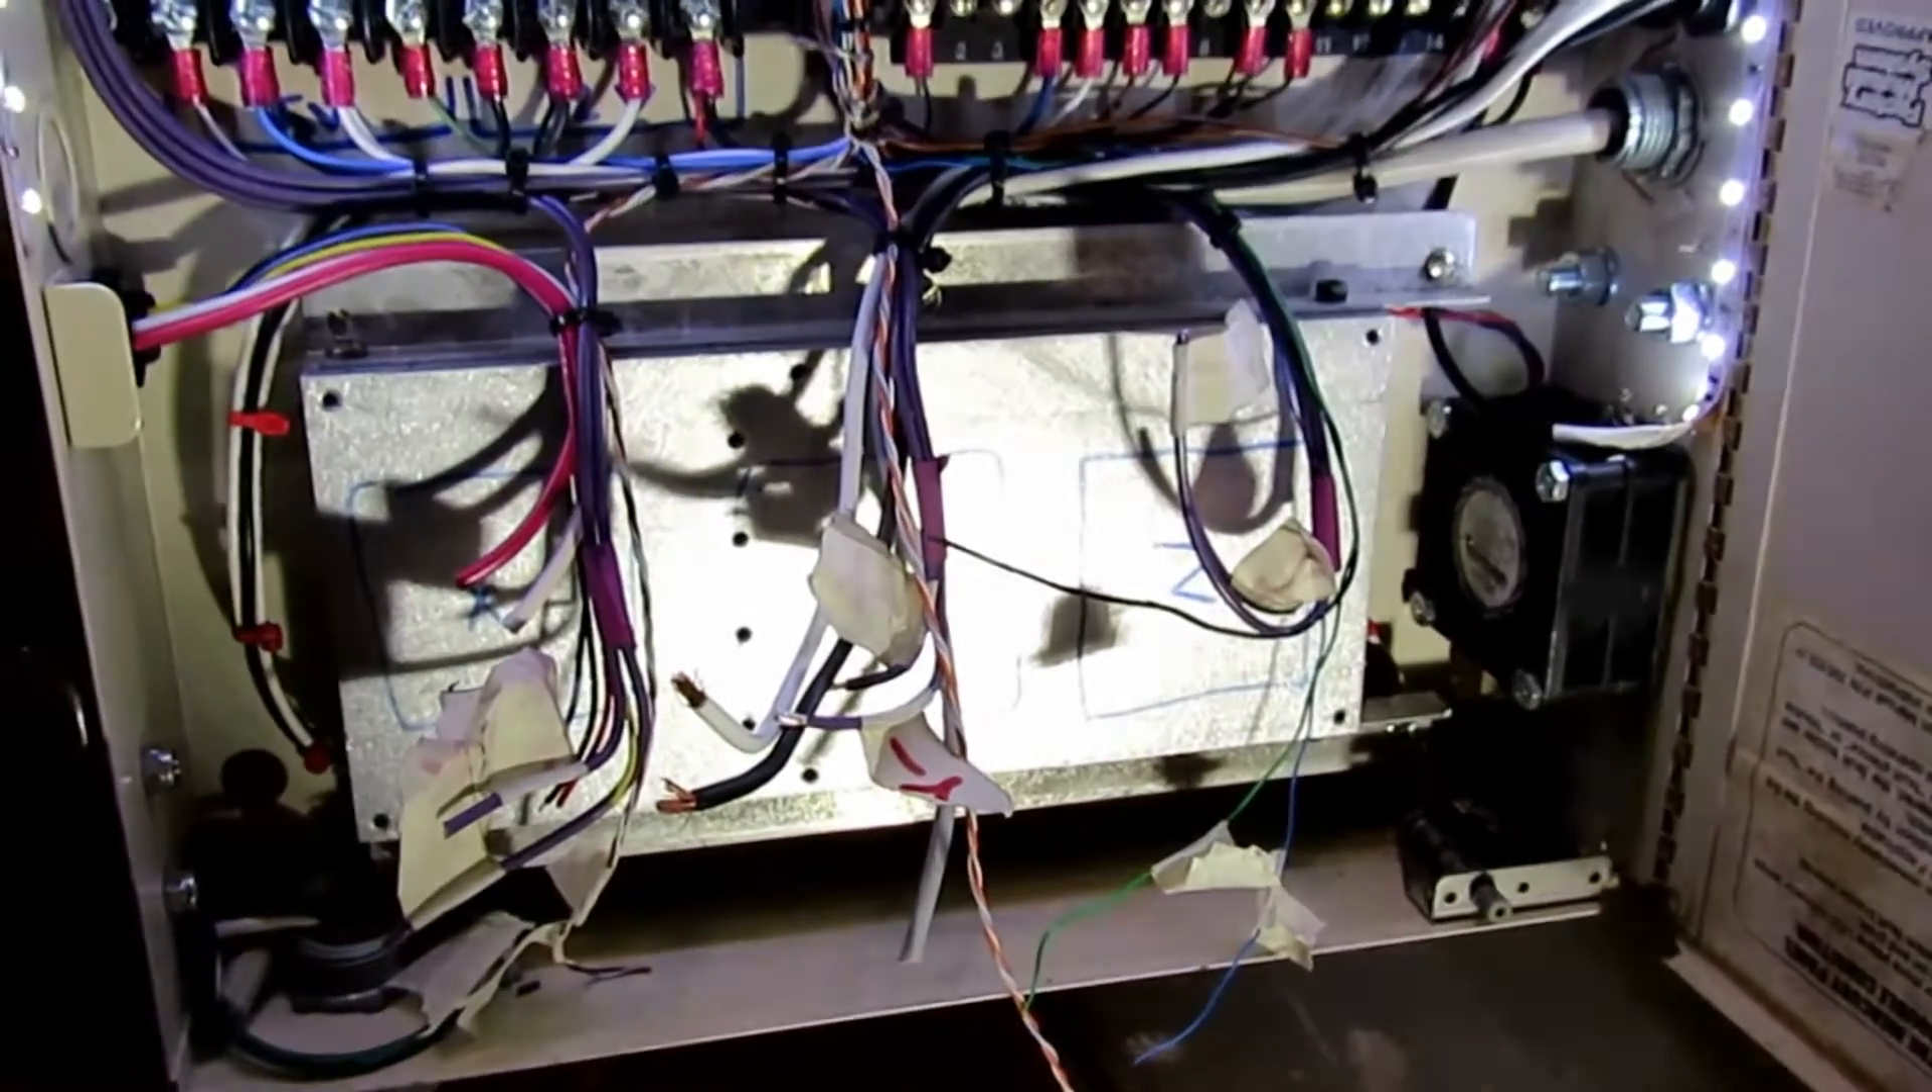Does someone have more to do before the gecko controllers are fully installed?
Yes.